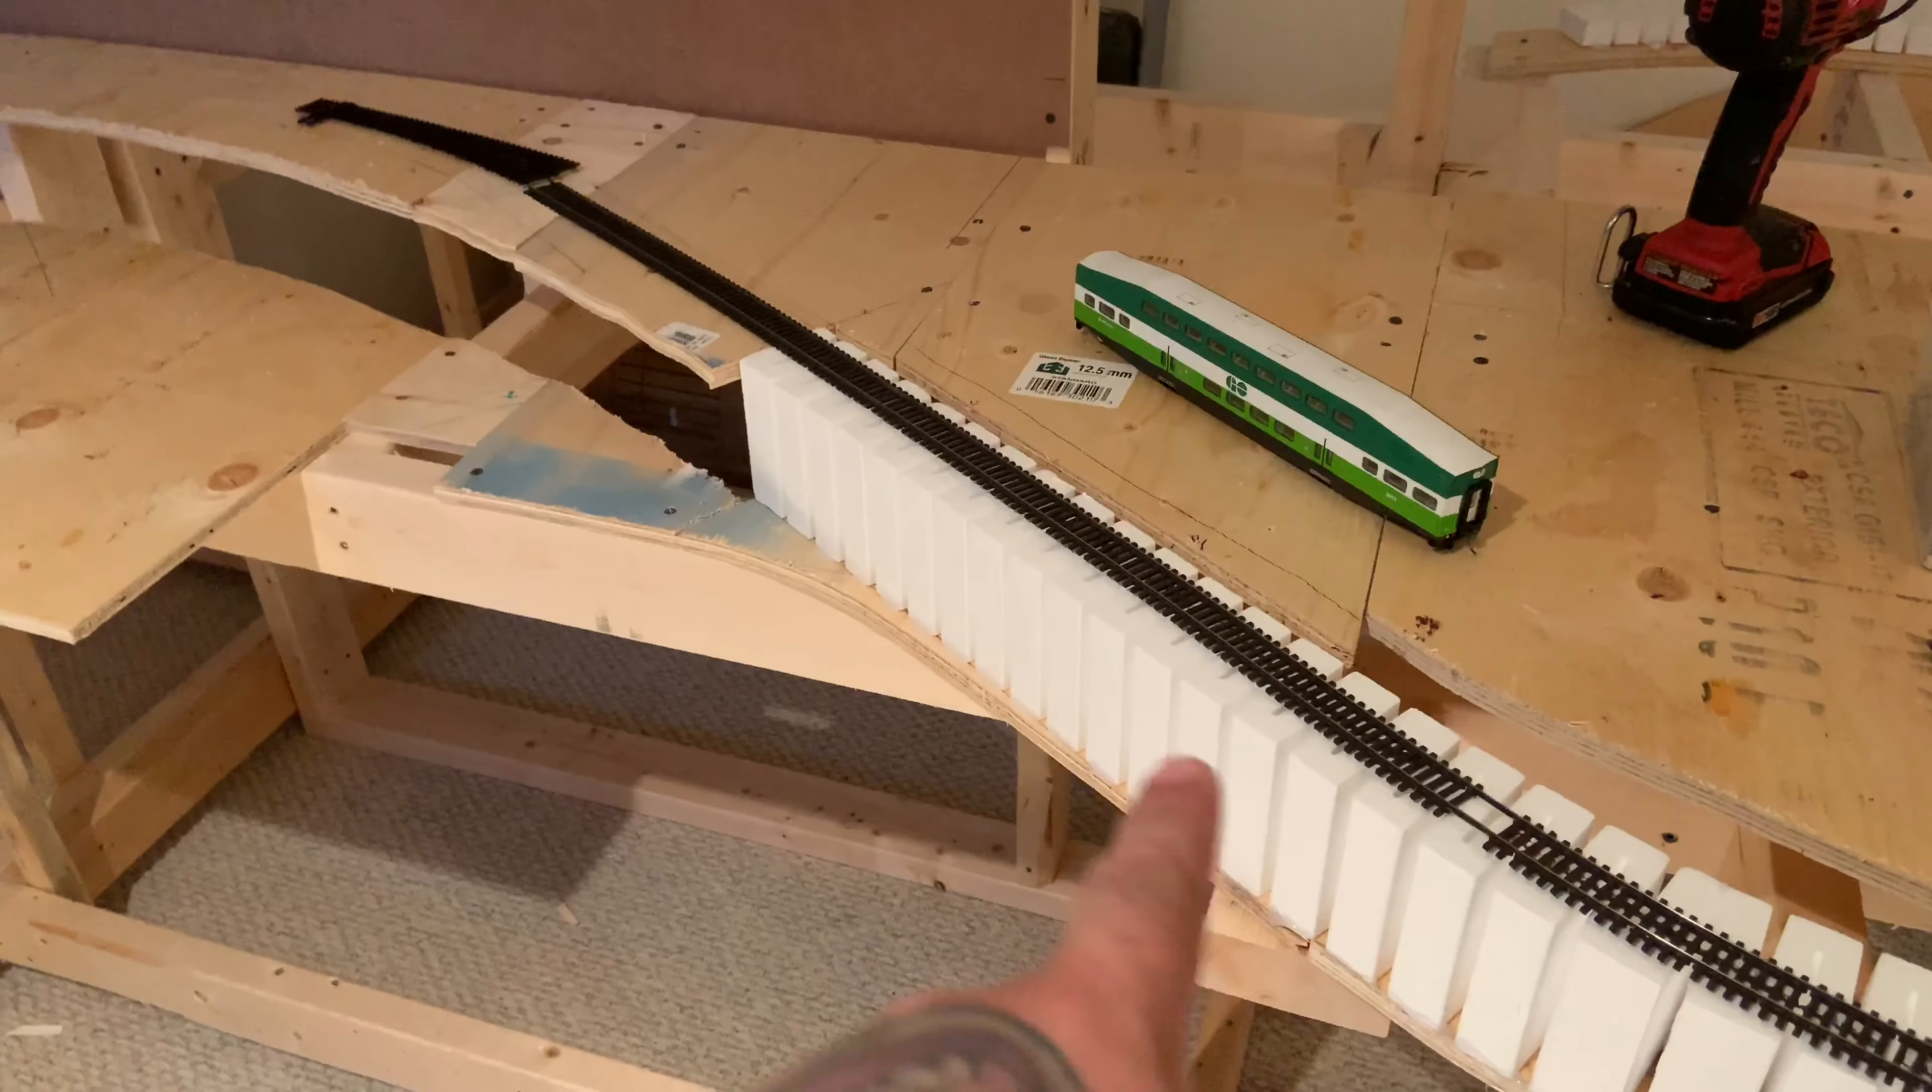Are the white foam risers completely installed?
Yes.